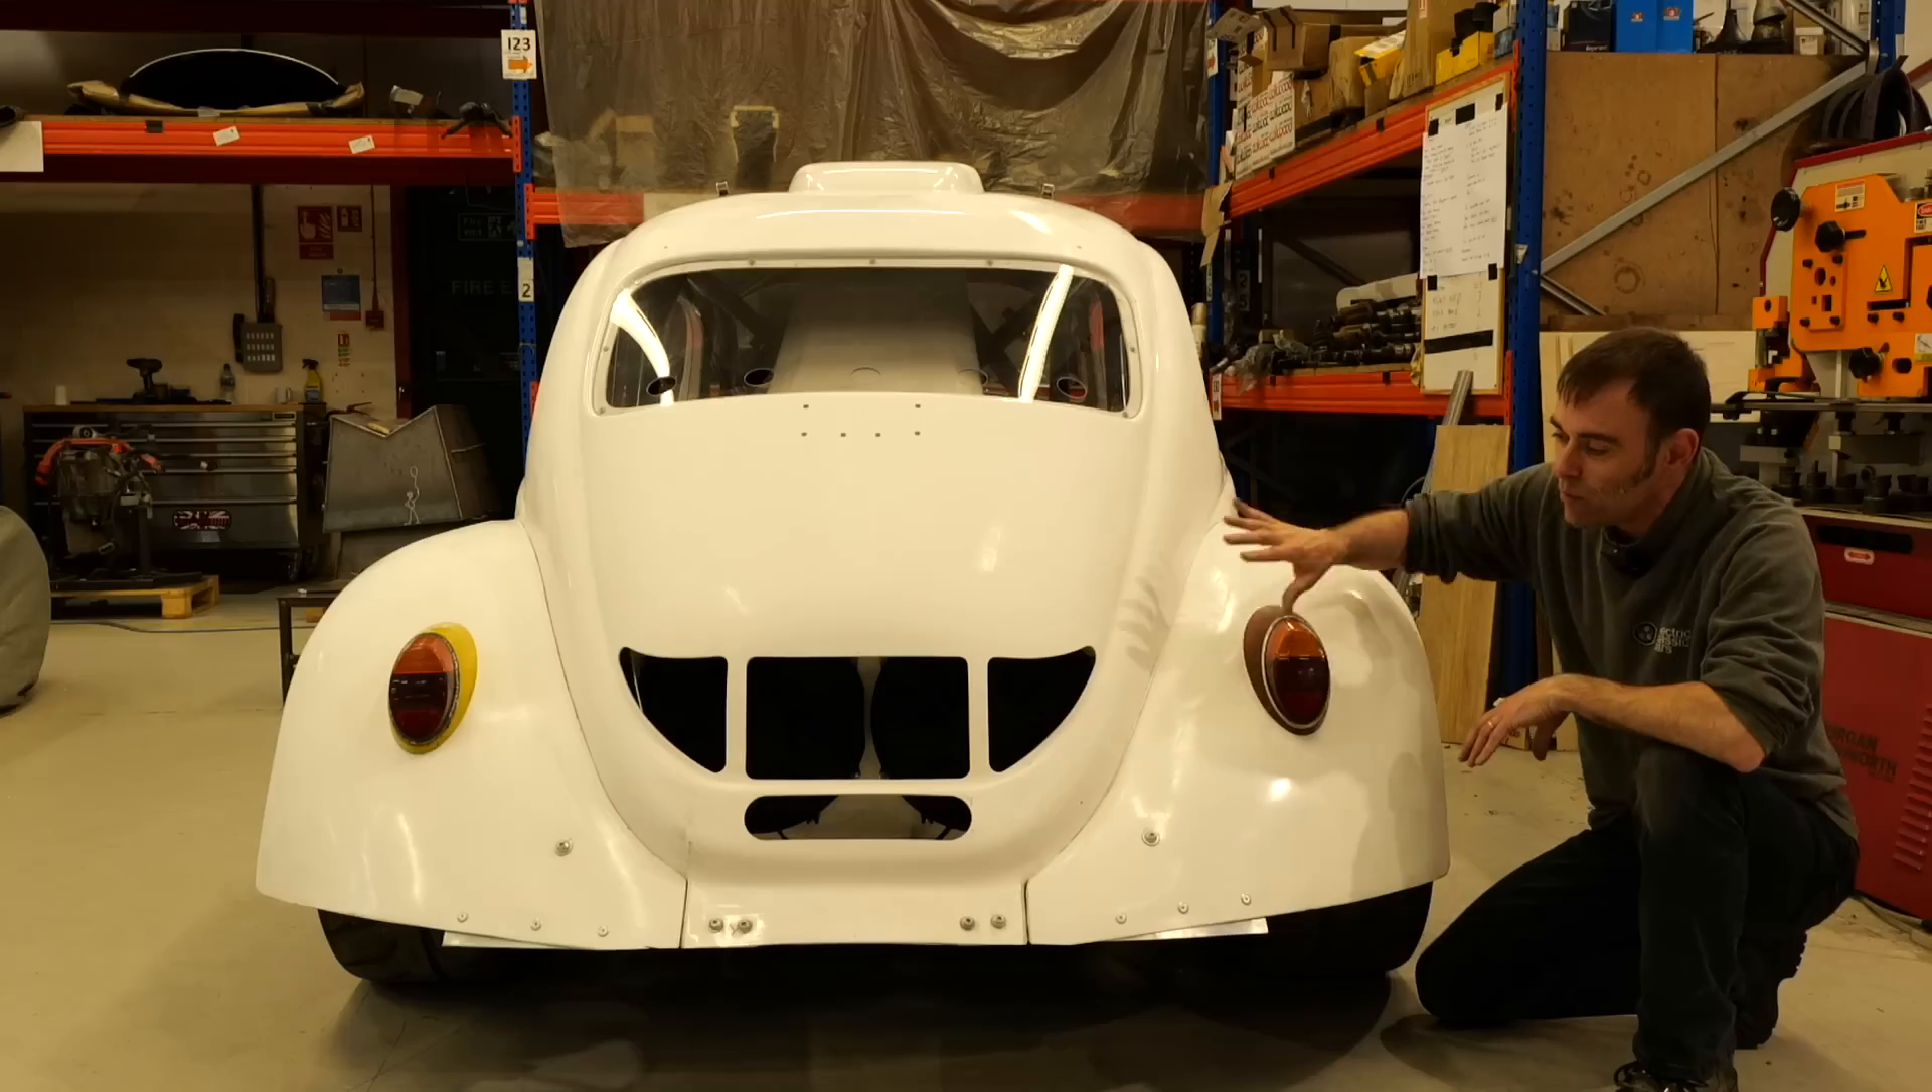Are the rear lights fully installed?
Yes.